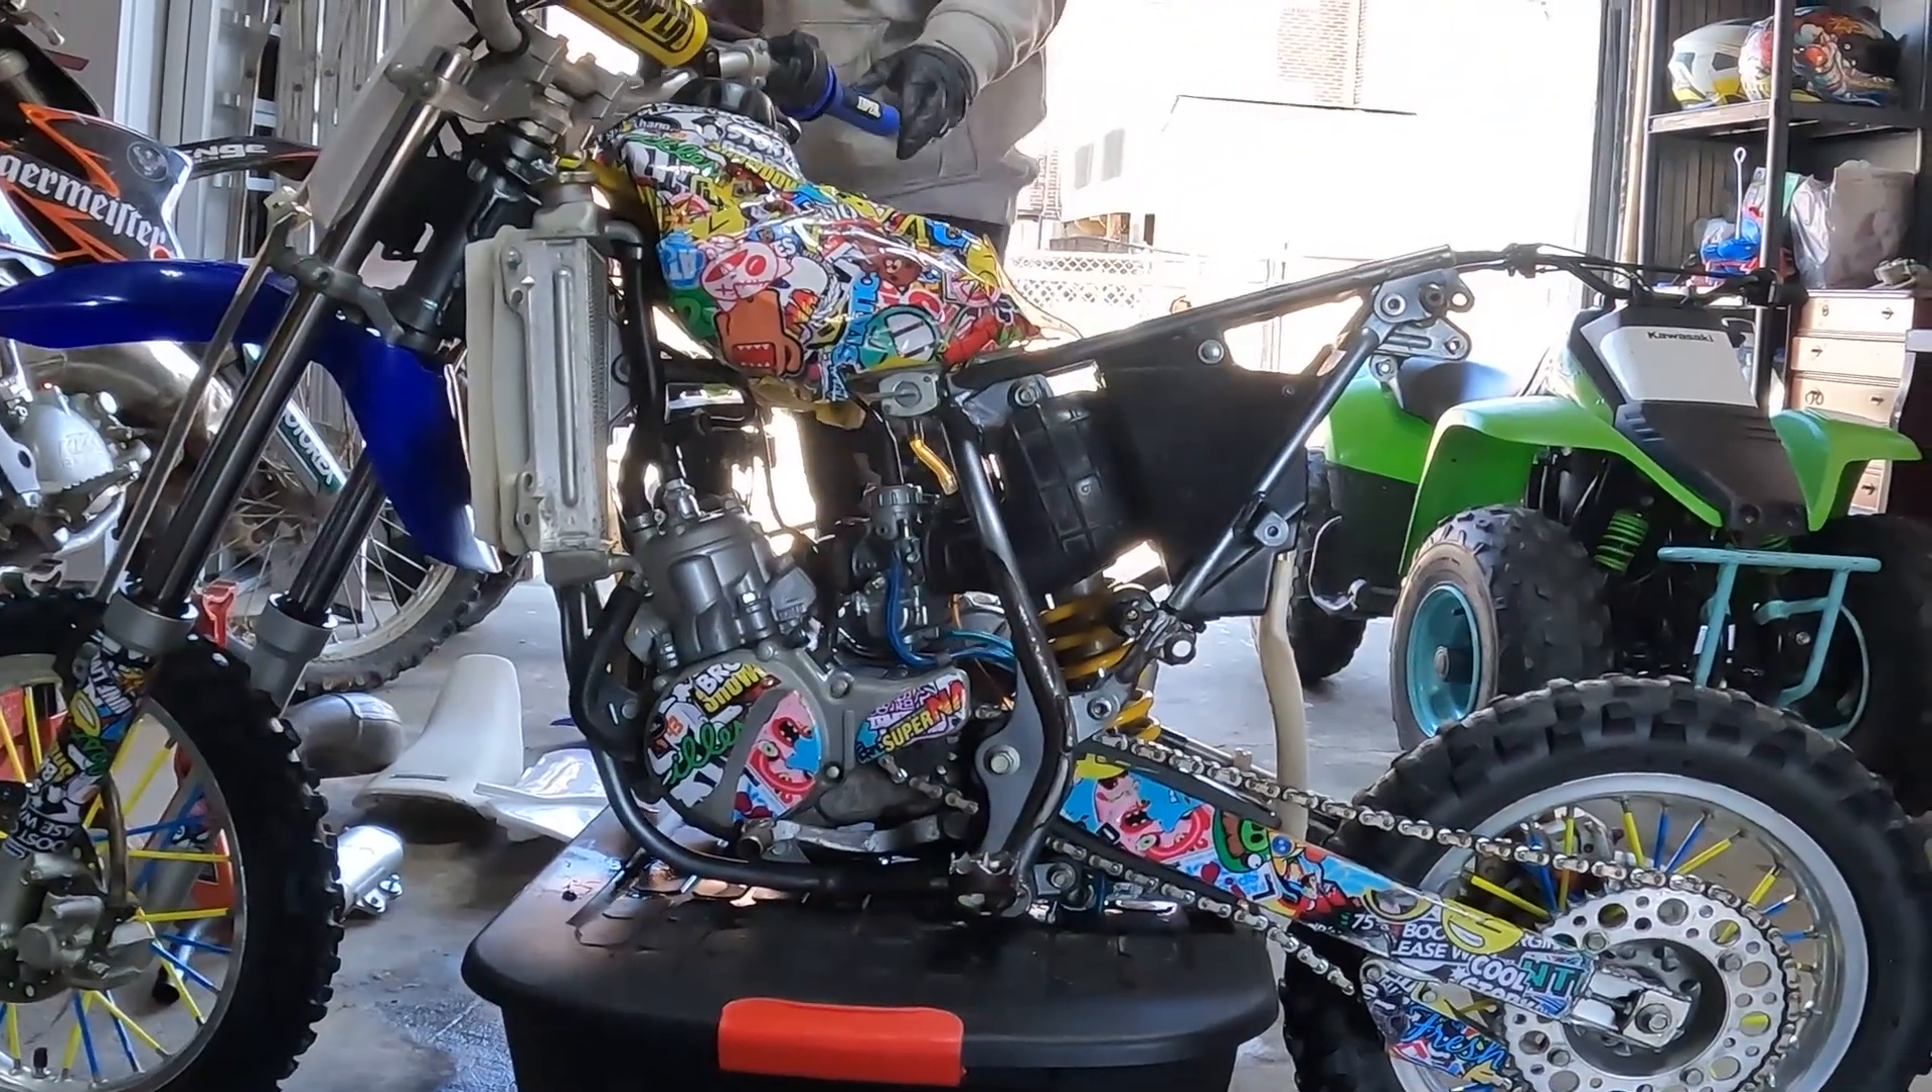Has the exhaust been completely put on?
No.